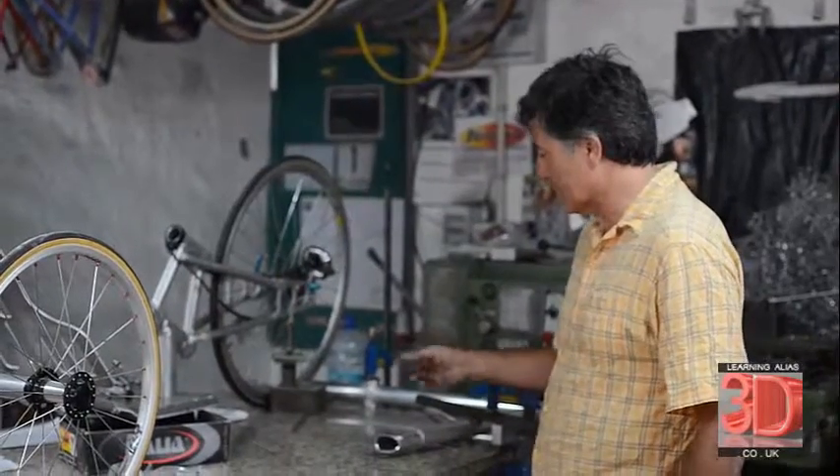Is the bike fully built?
No.